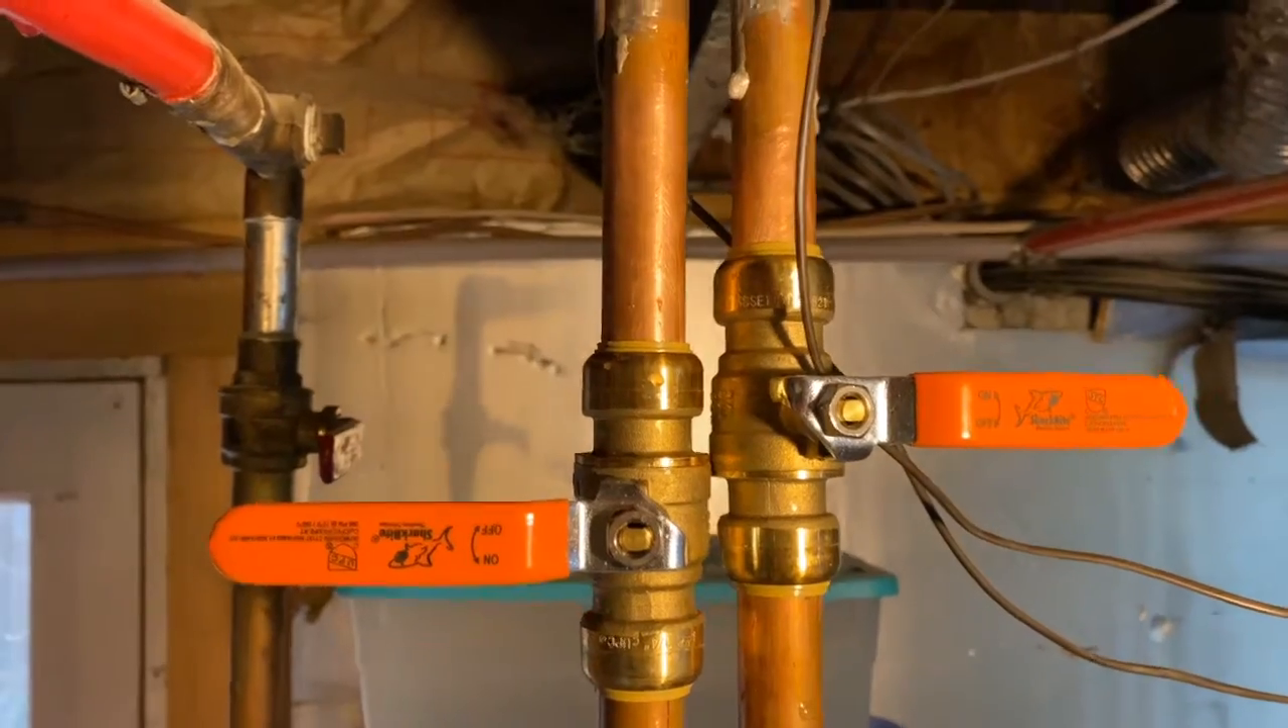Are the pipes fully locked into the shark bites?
Yes.